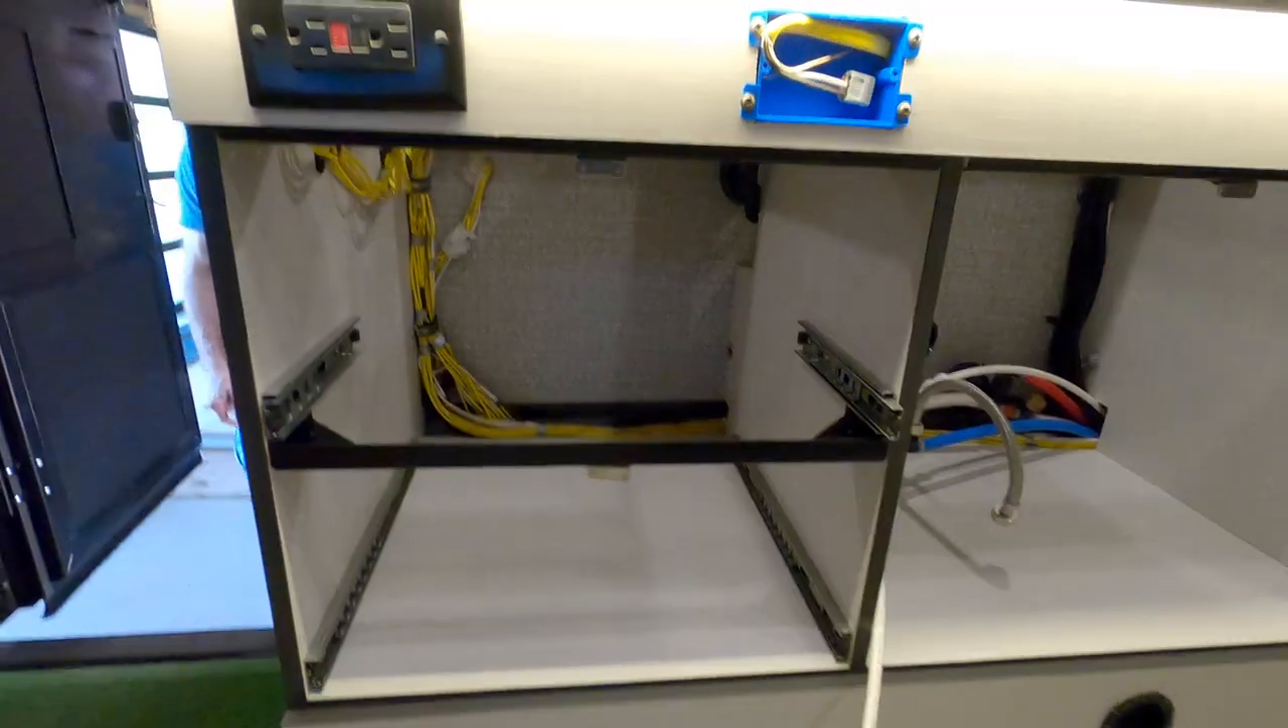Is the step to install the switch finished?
No.